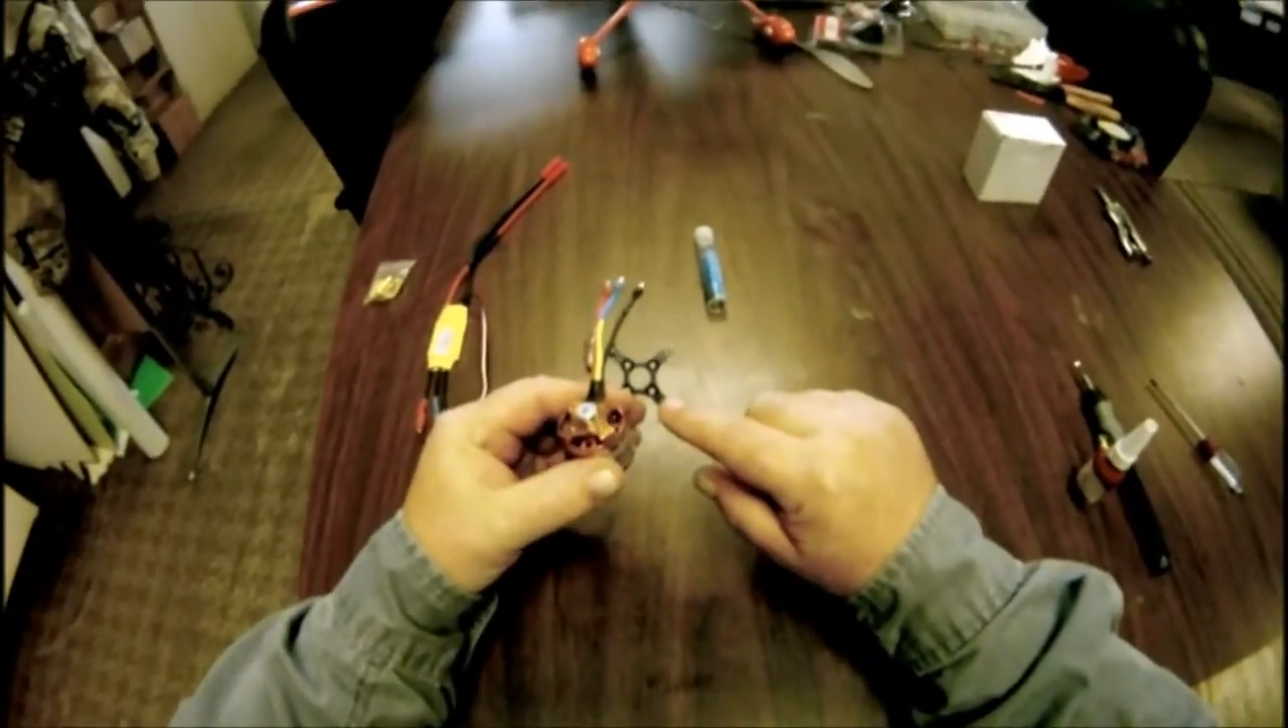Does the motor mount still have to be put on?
Yes.